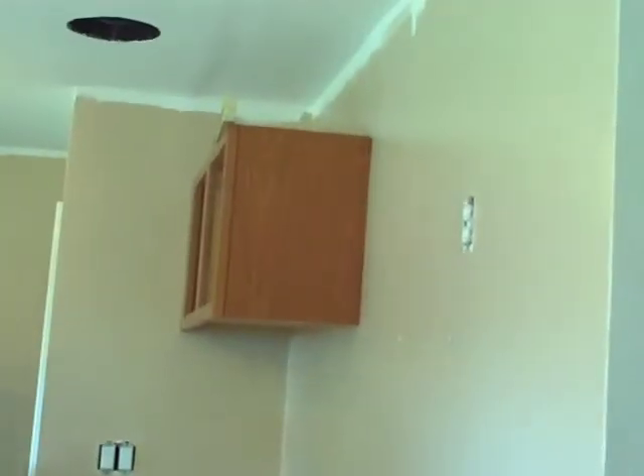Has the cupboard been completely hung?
Yes.